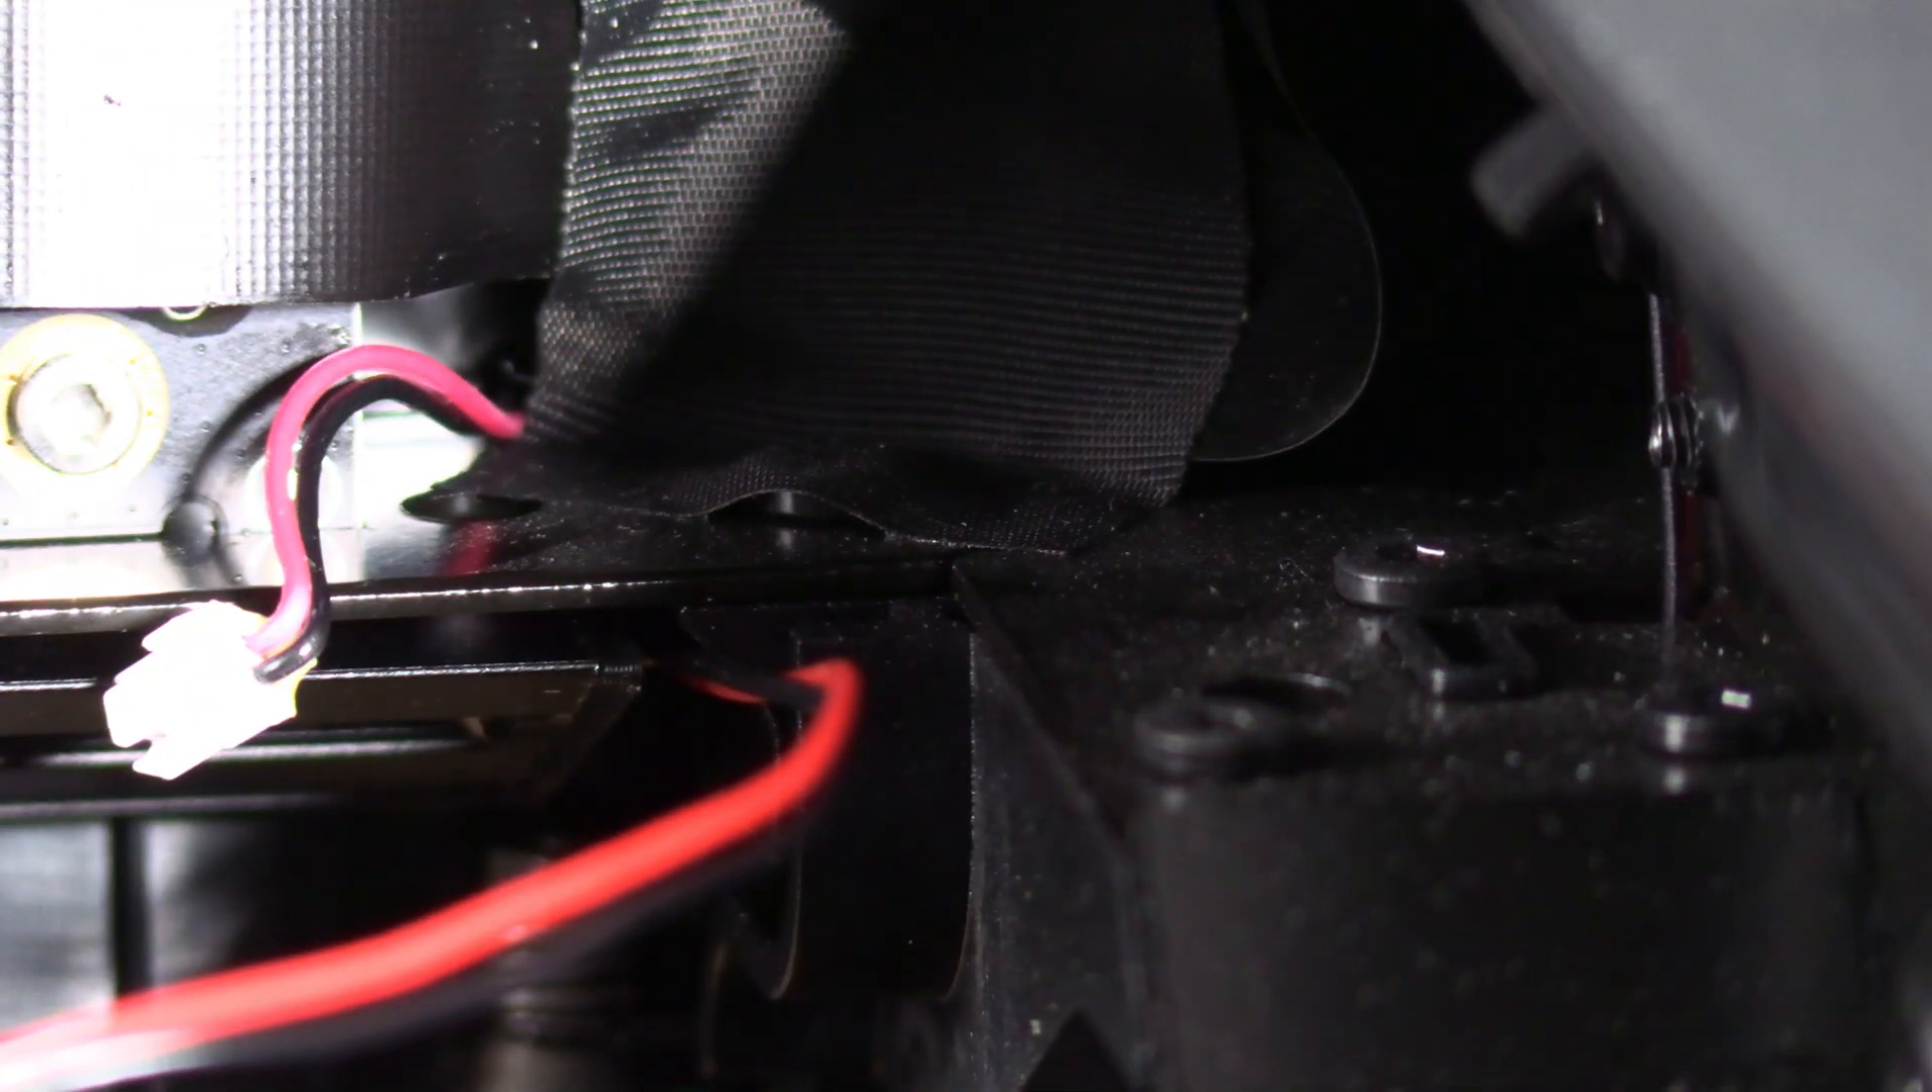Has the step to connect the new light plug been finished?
No.